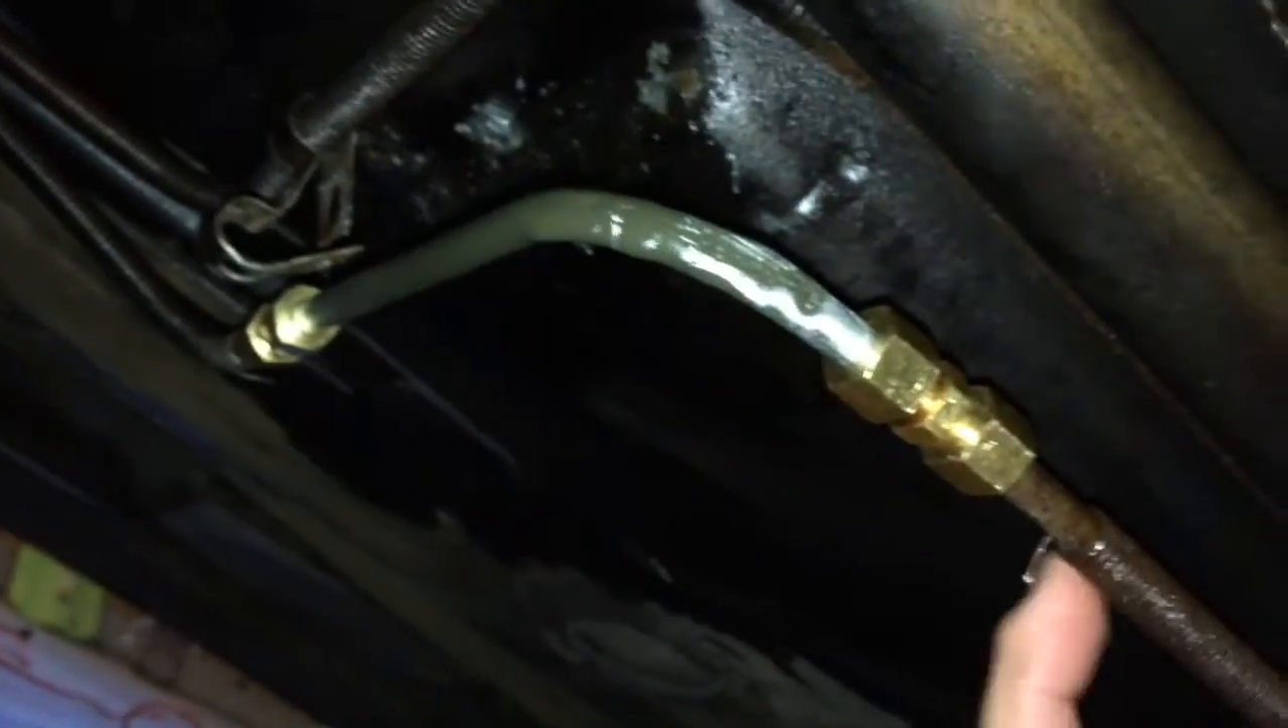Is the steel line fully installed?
Yes.